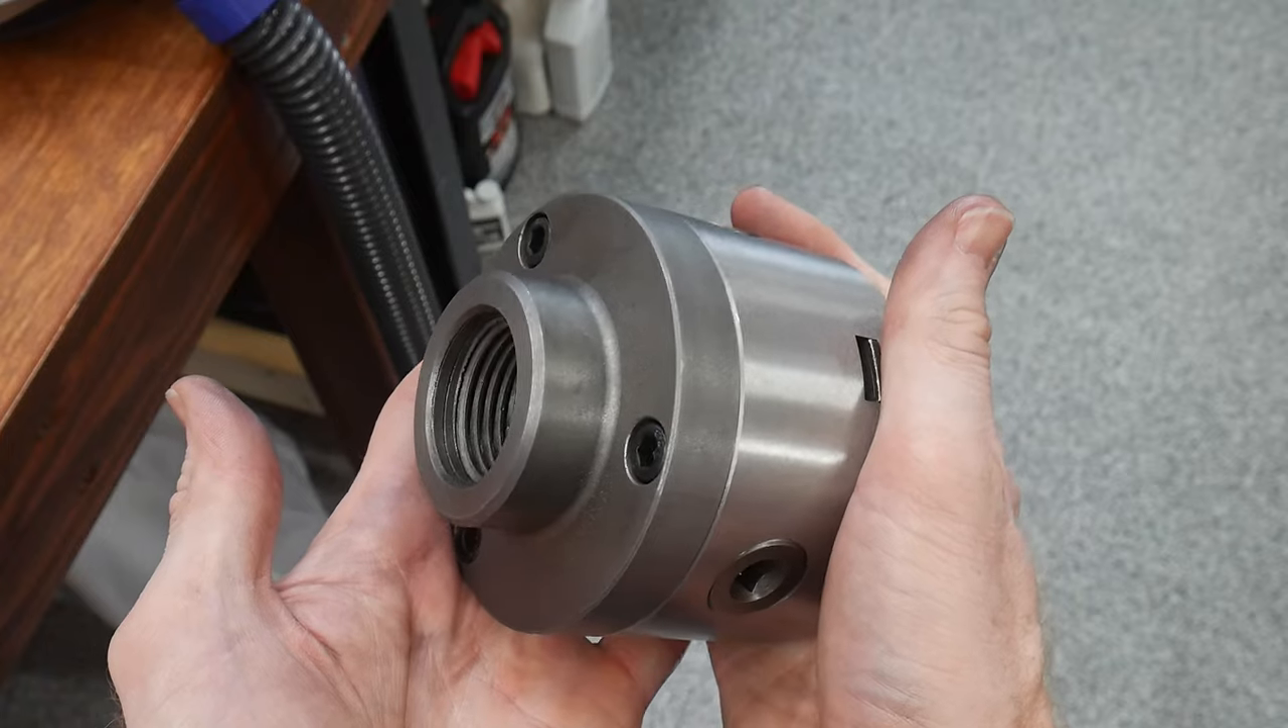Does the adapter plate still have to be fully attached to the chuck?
No.